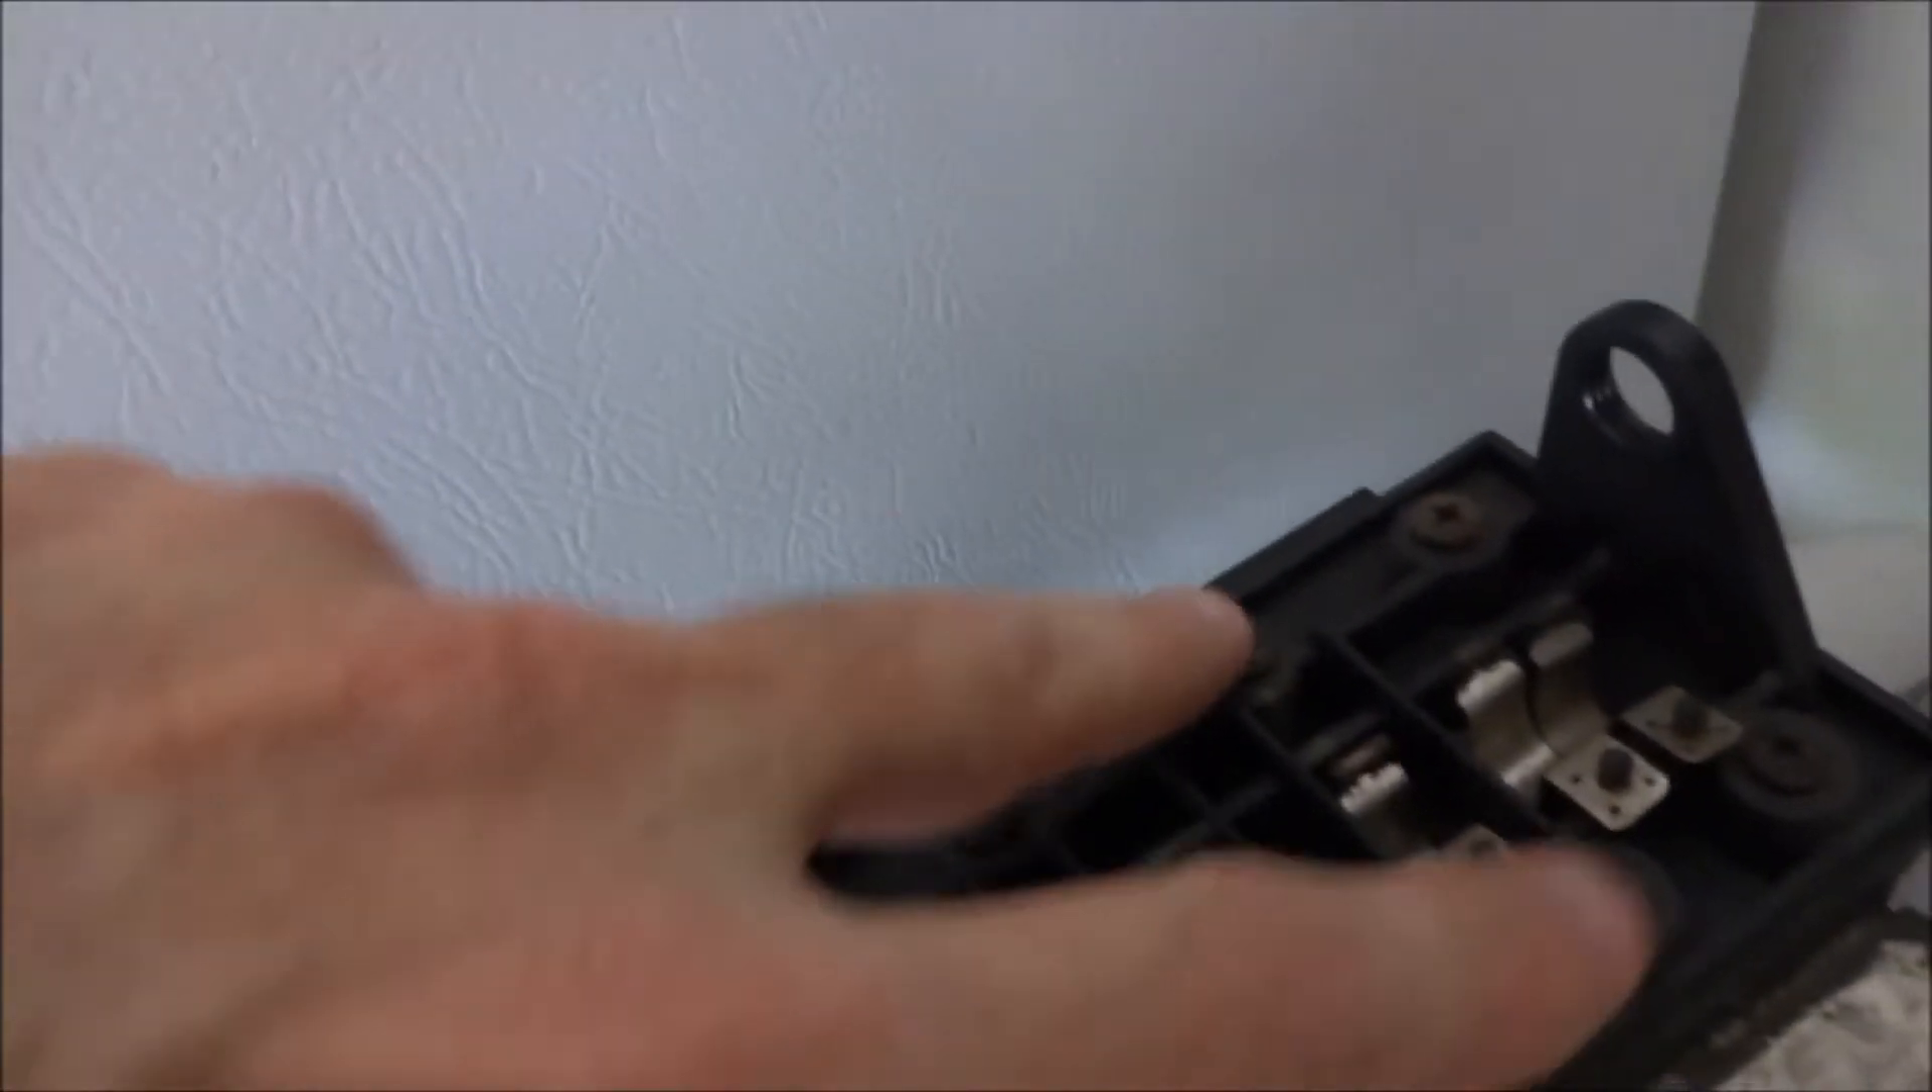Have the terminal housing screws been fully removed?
No.